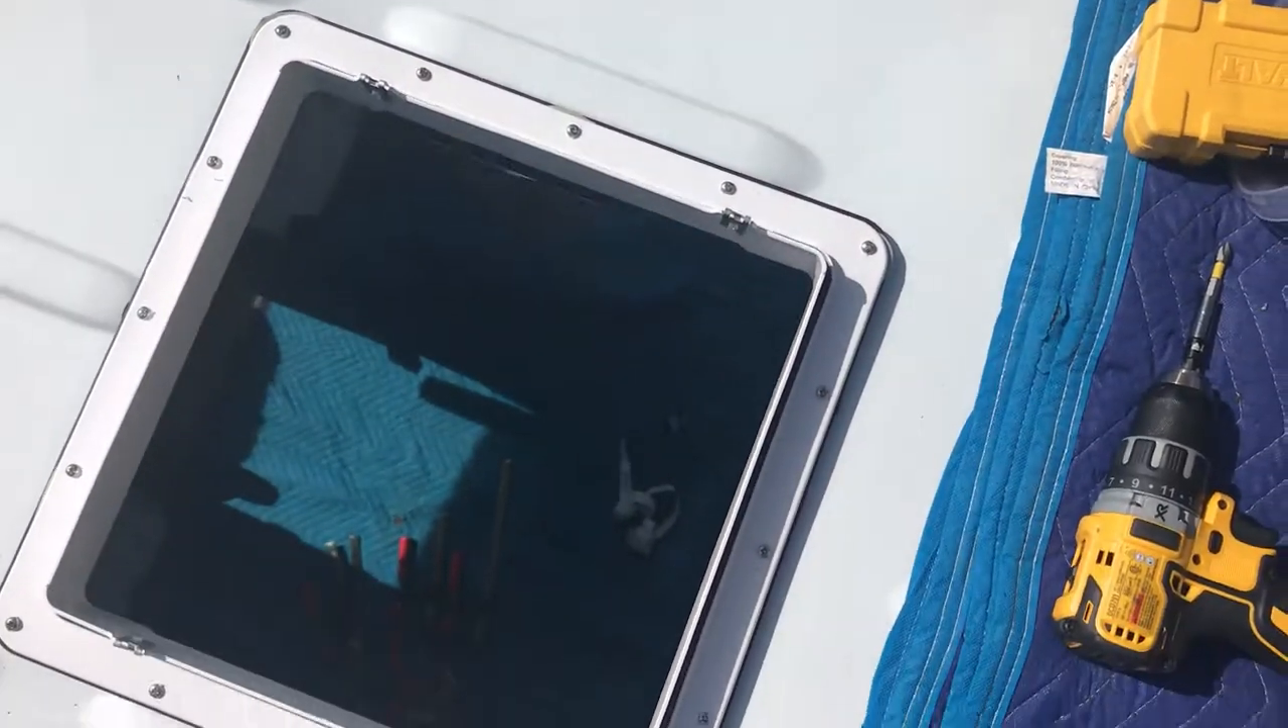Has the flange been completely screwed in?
Yes.